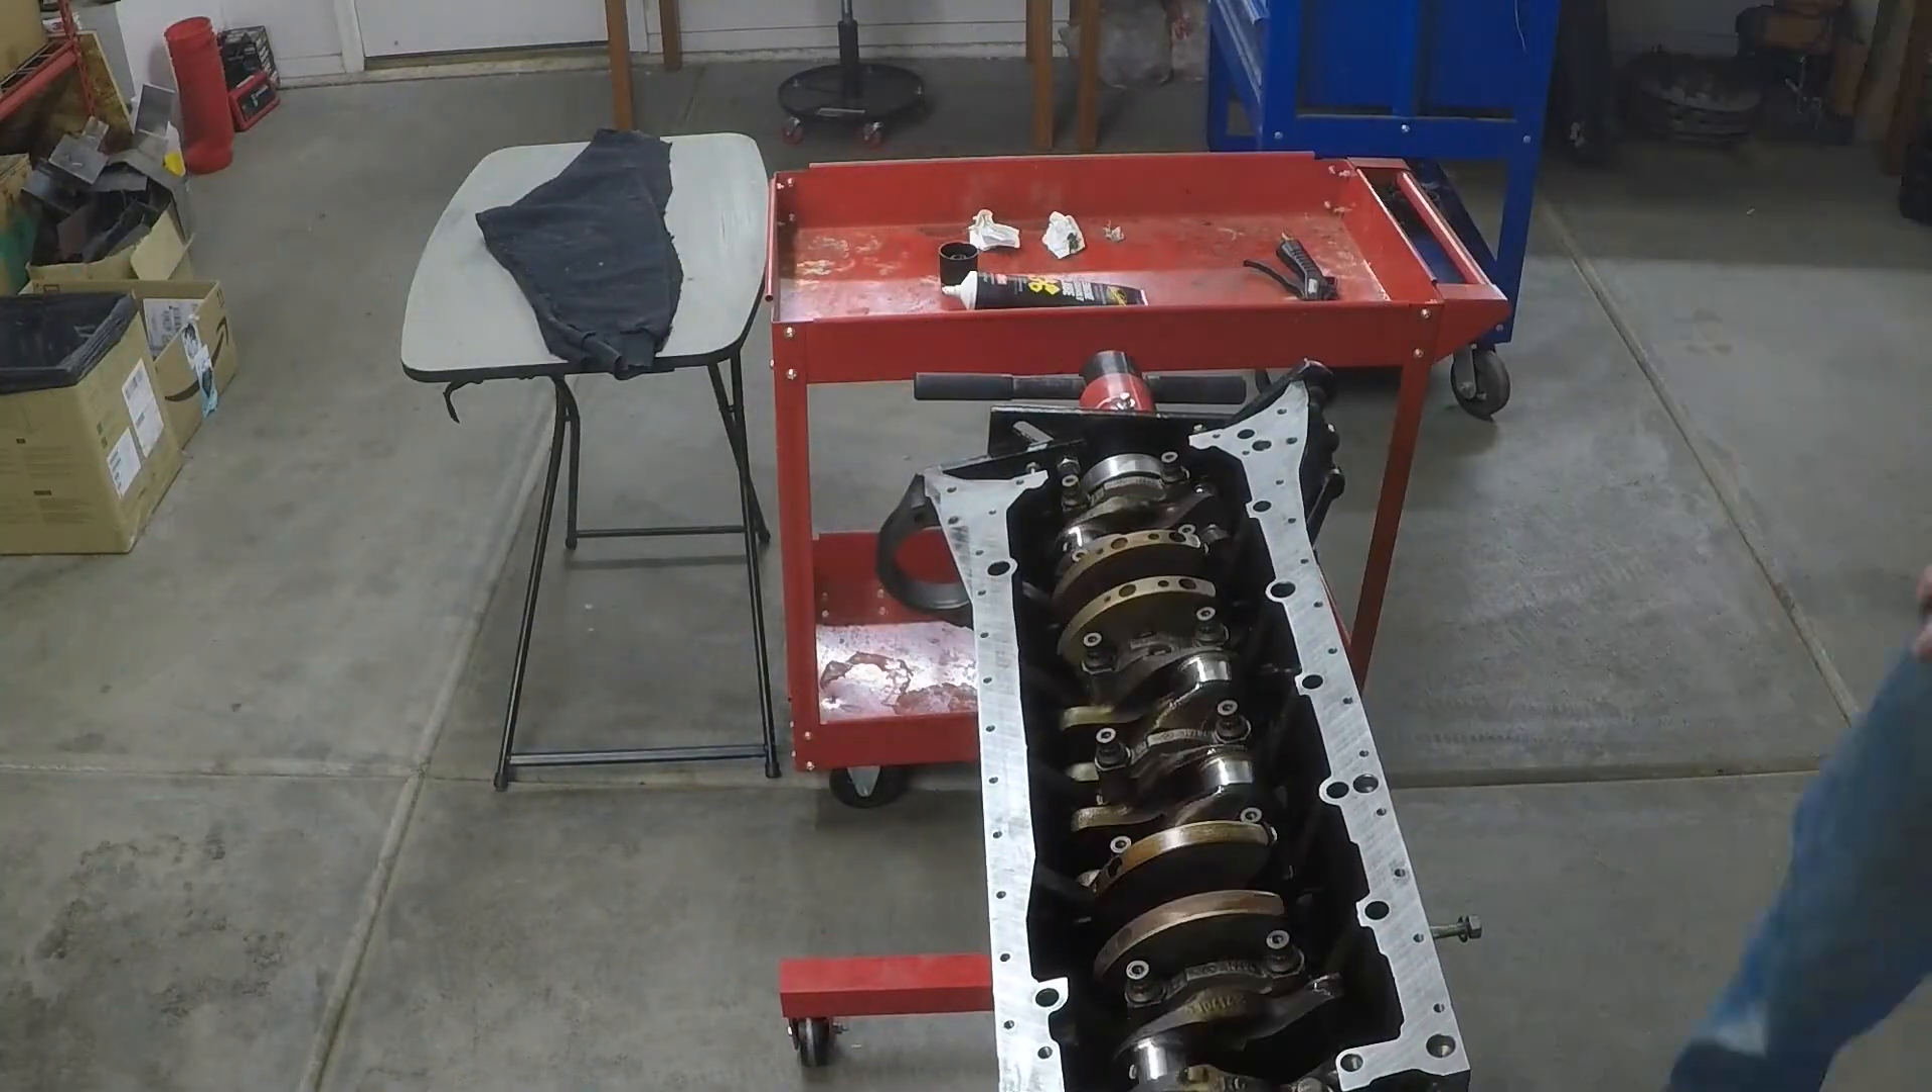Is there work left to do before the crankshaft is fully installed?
No.